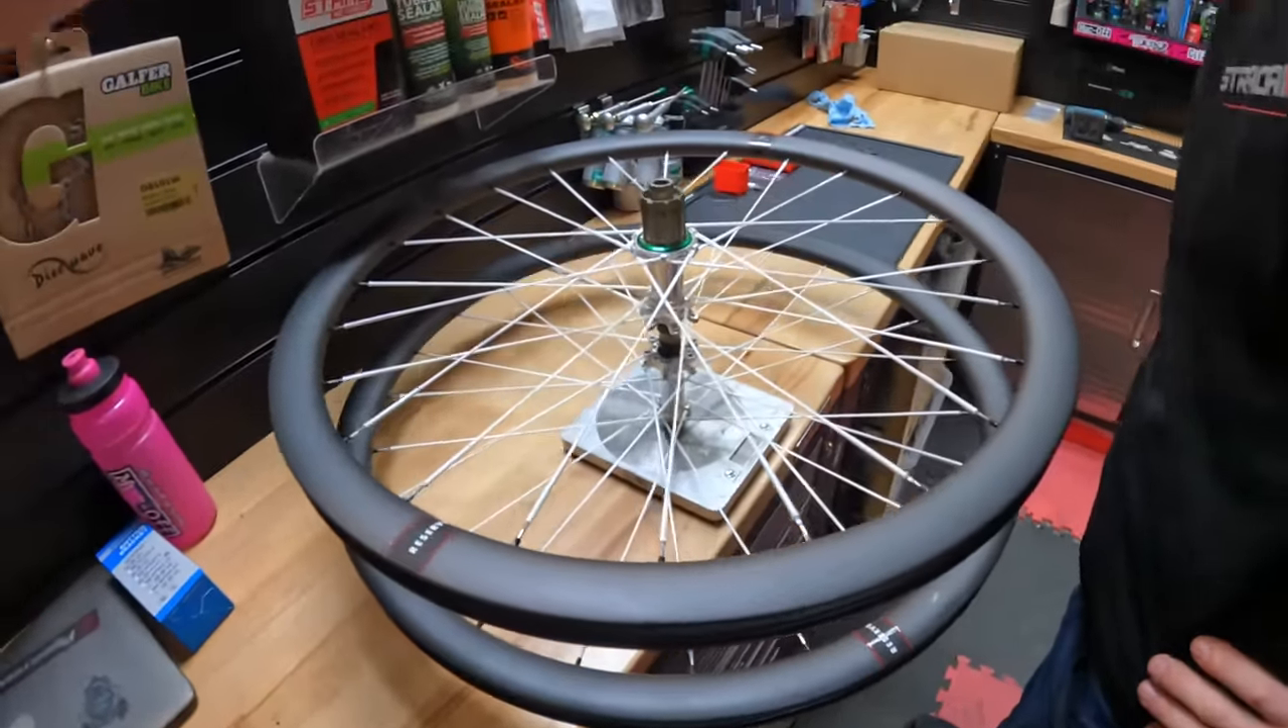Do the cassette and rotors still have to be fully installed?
Yes.